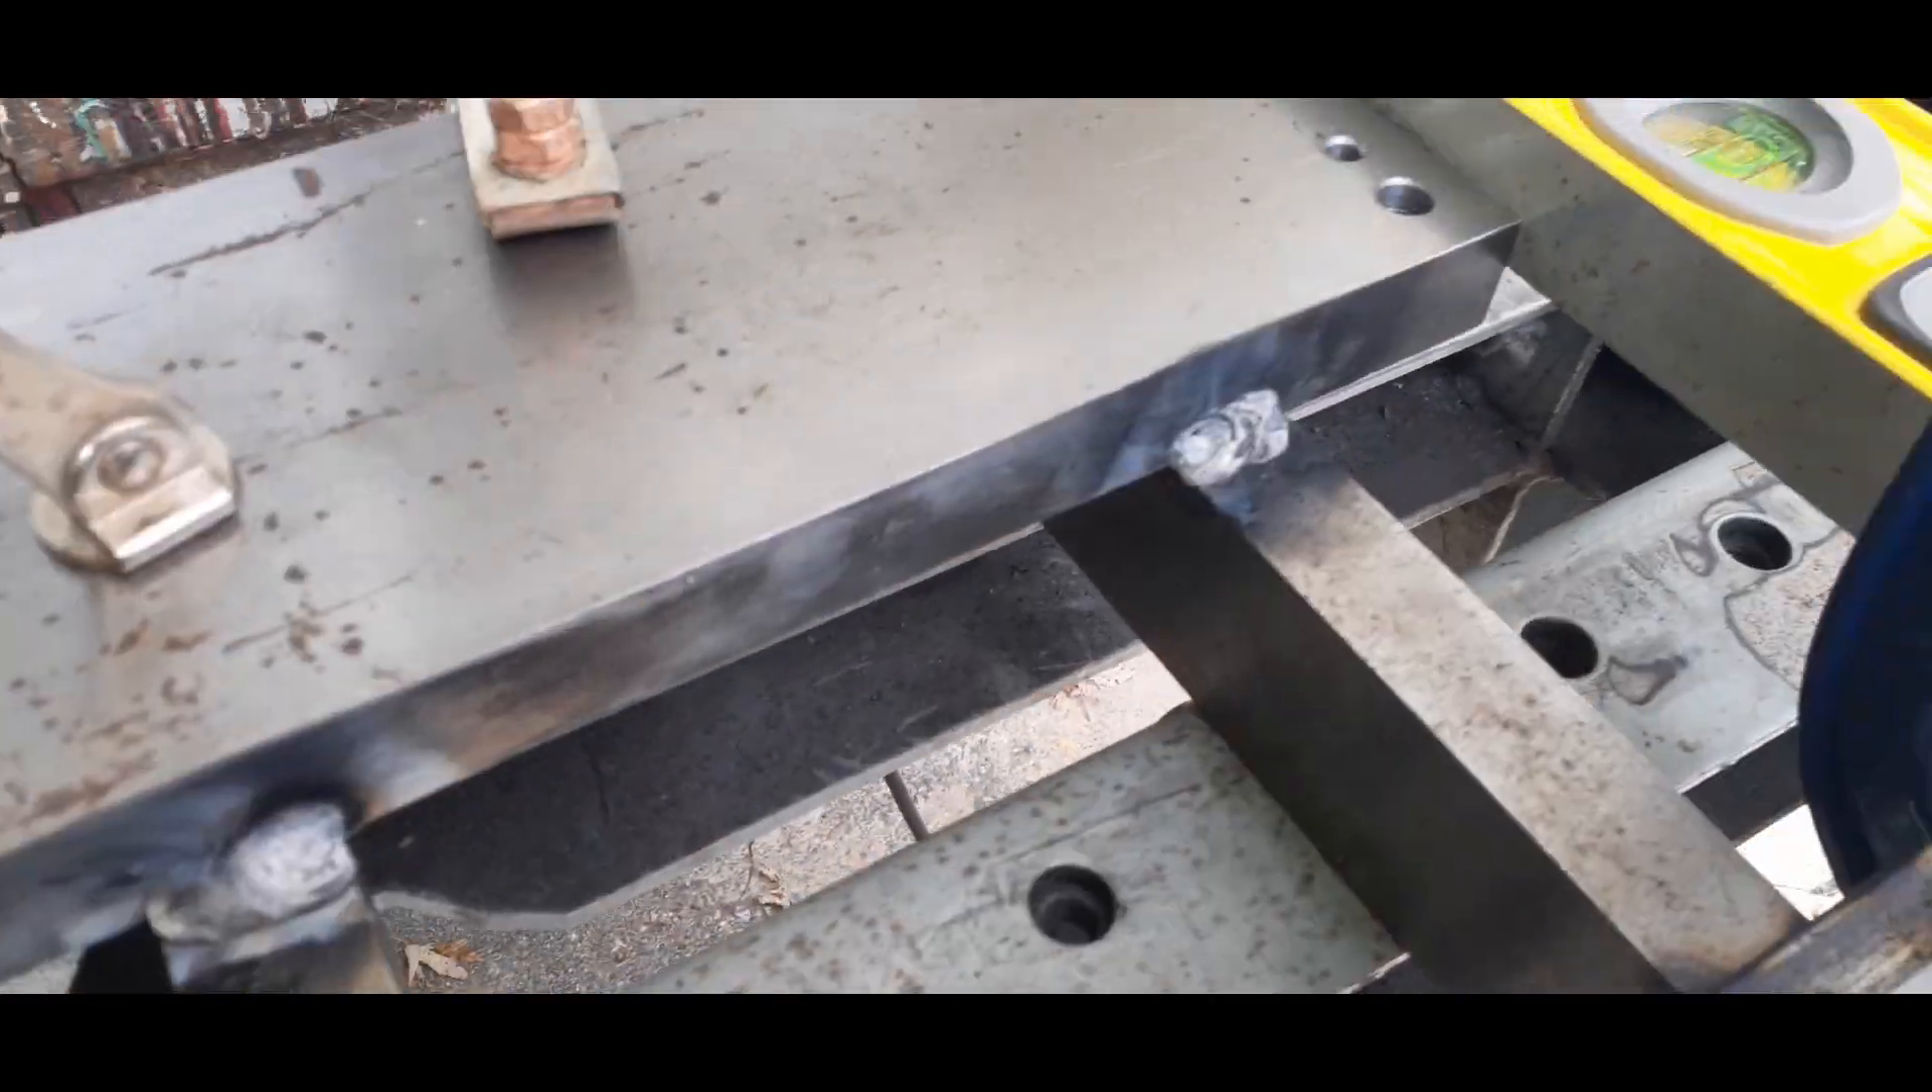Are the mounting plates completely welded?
No.